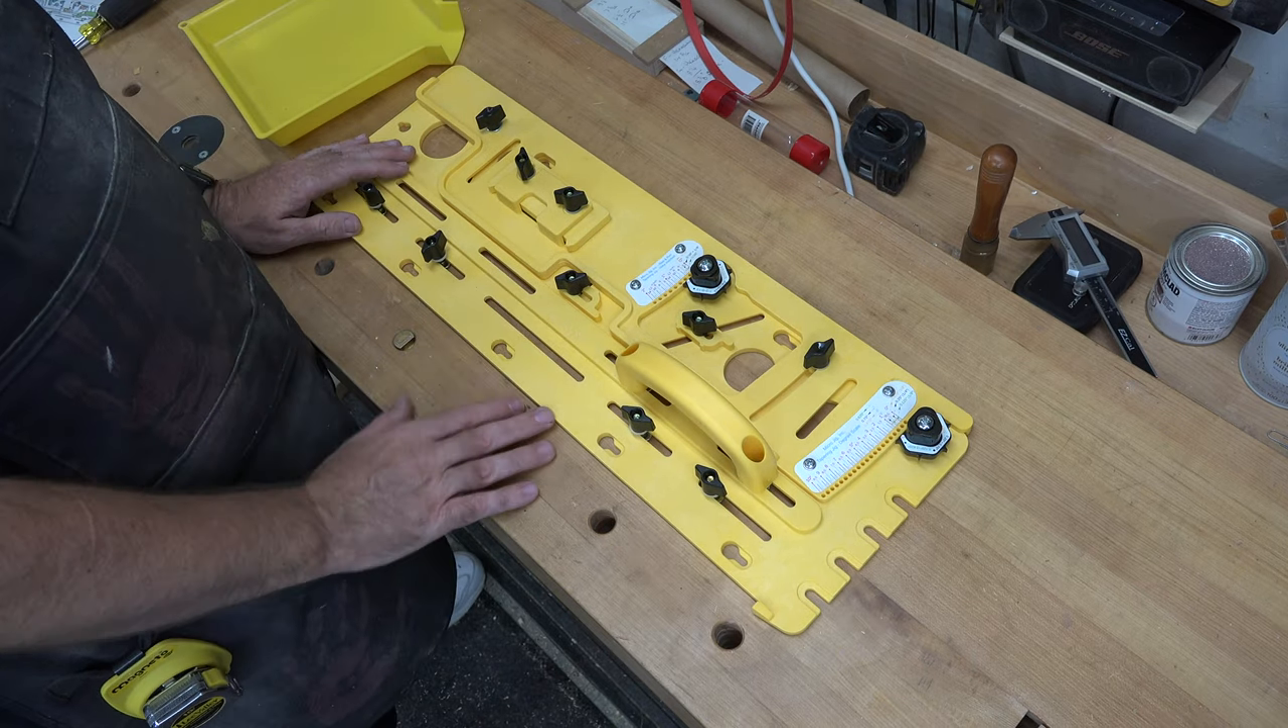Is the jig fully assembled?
Yes.